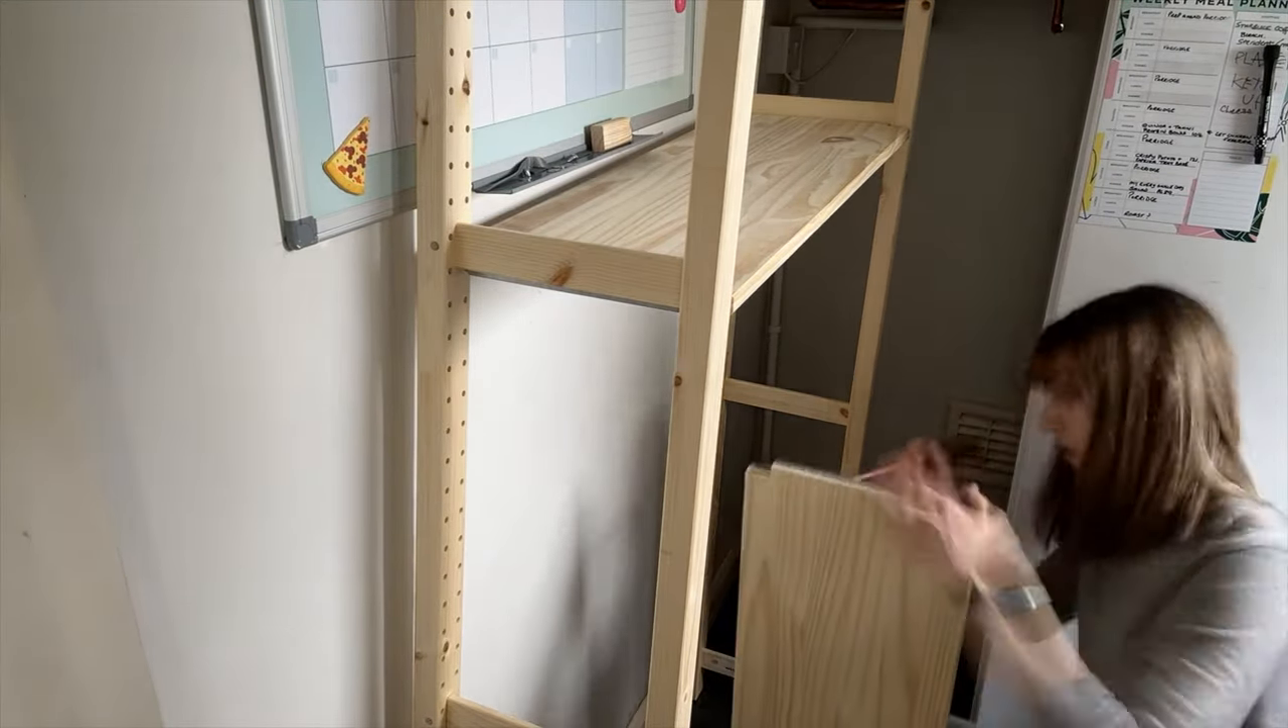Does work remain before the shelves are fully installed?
Yes.